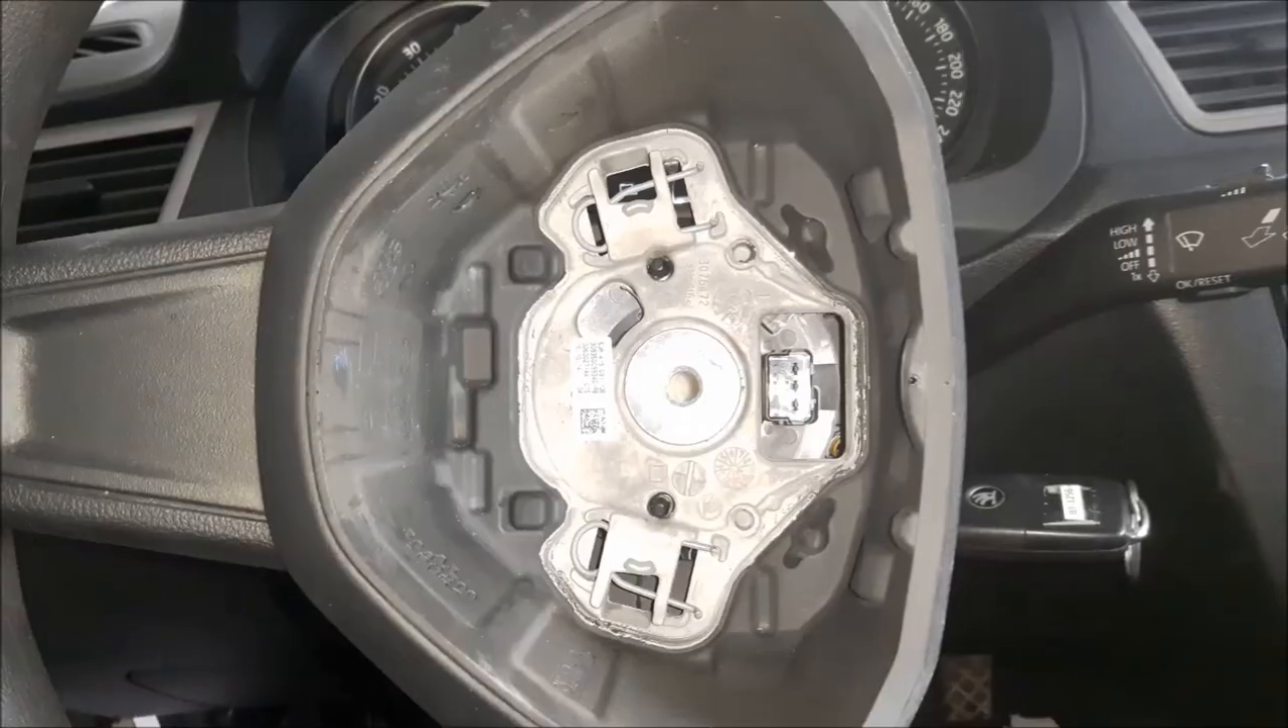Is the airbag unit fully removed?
Yes.